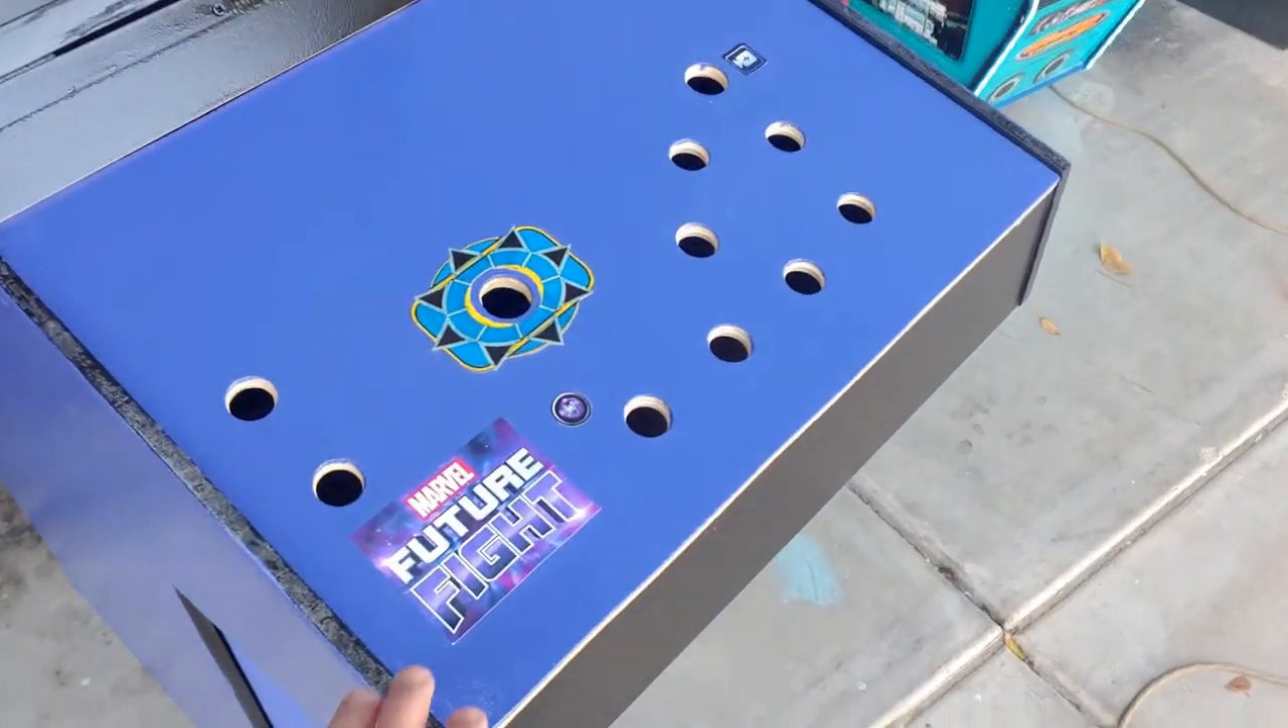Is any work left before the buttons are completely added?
Yes.